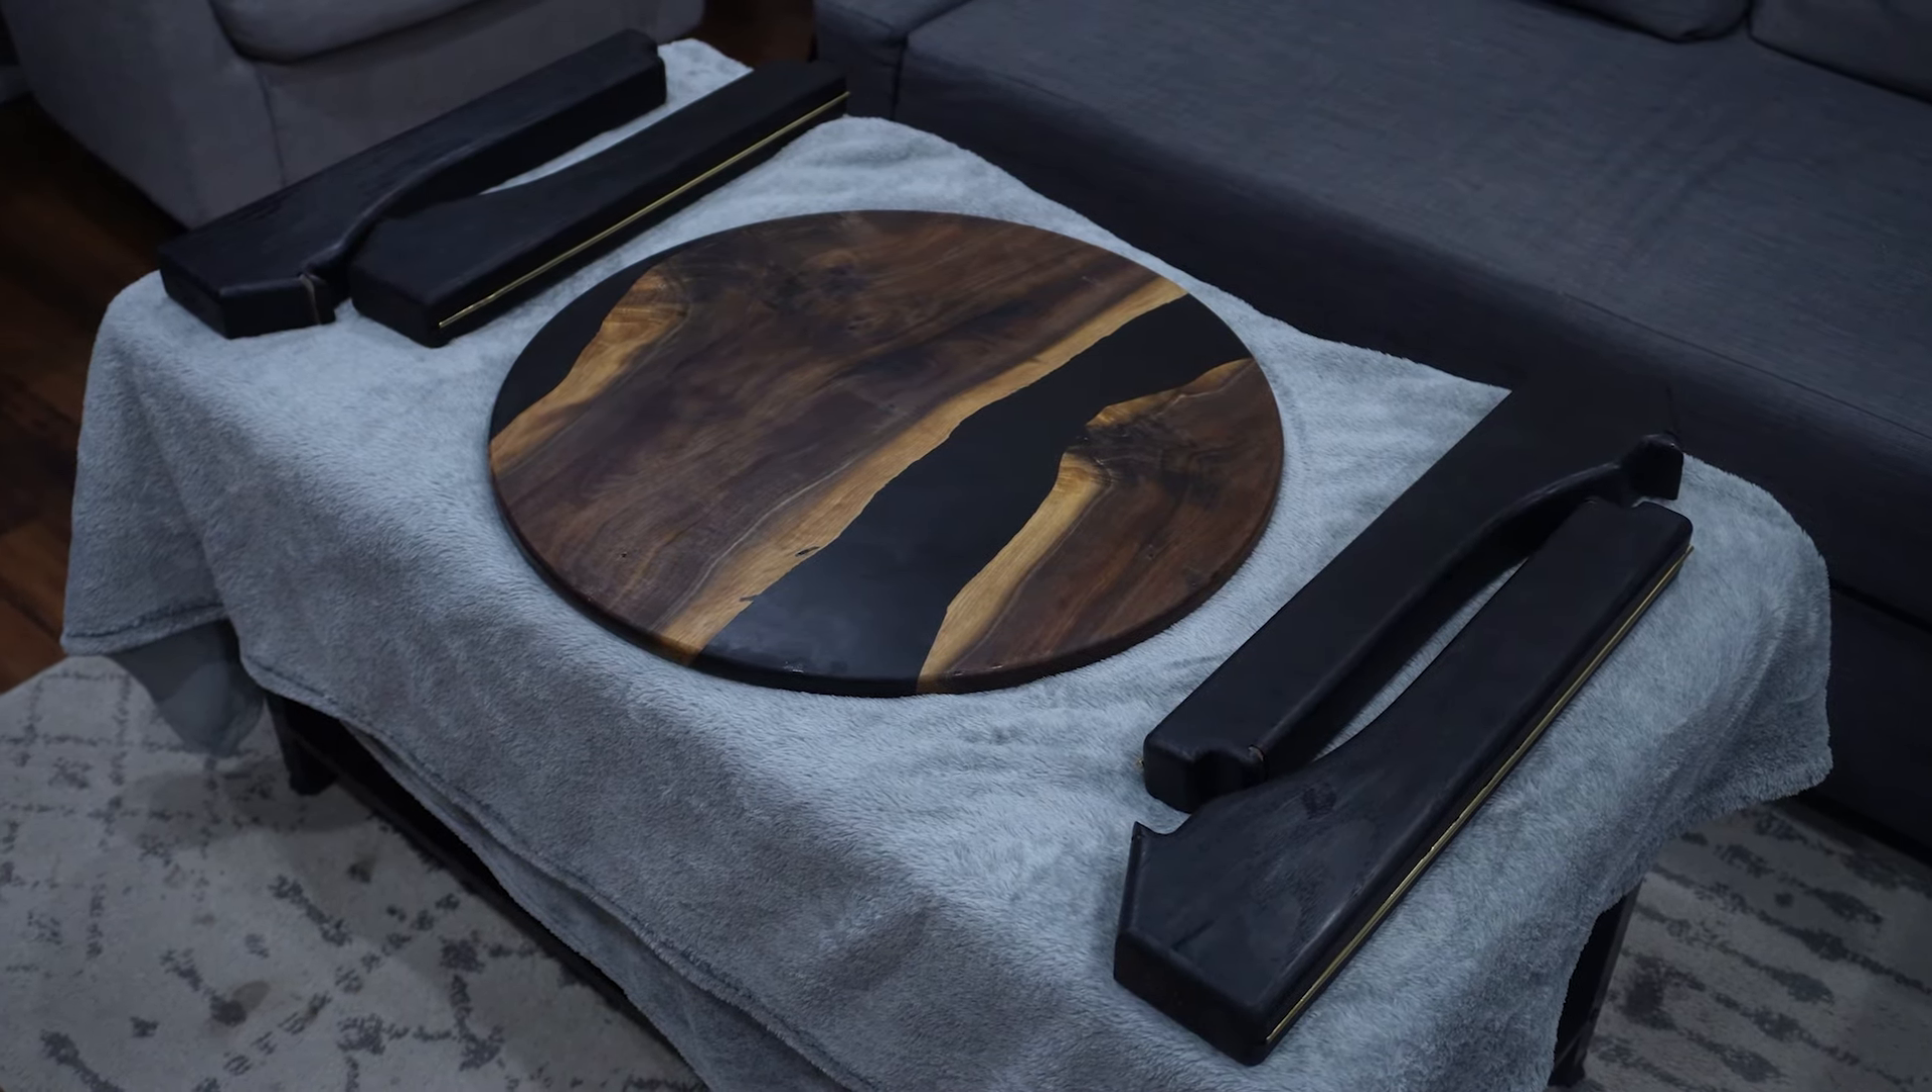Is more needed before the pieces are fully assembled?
Yes.